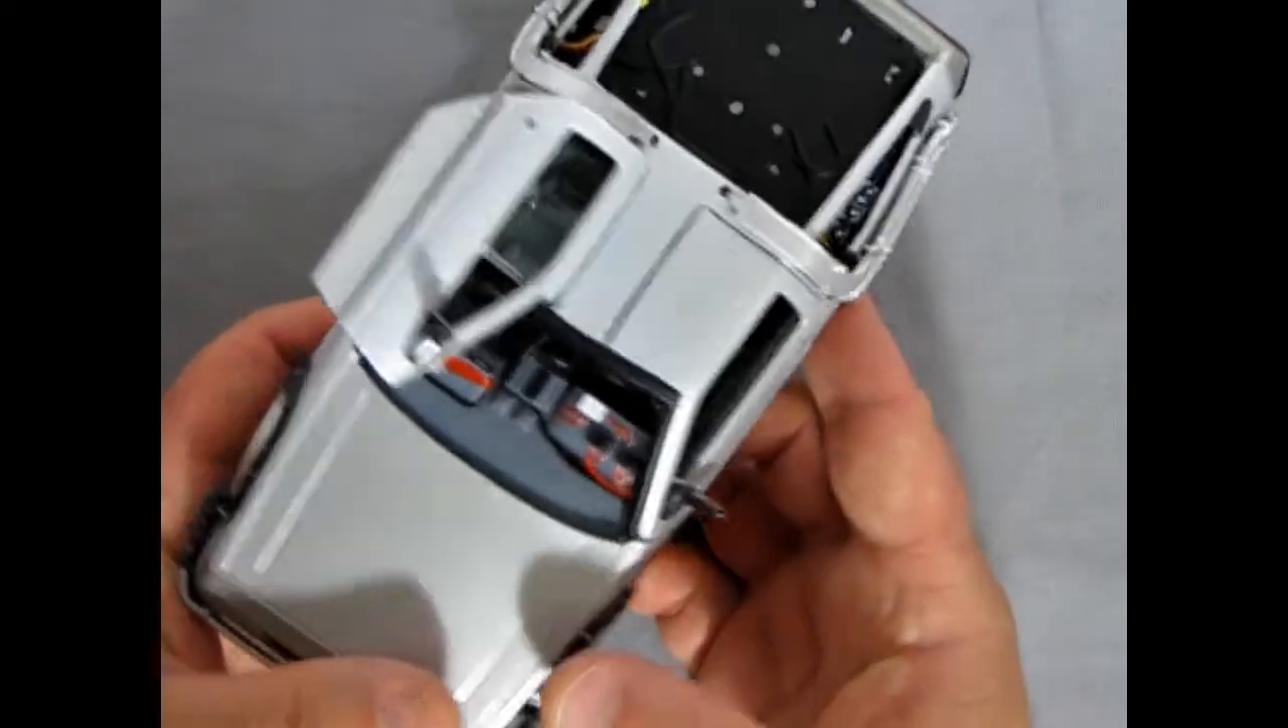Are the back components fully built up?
No.